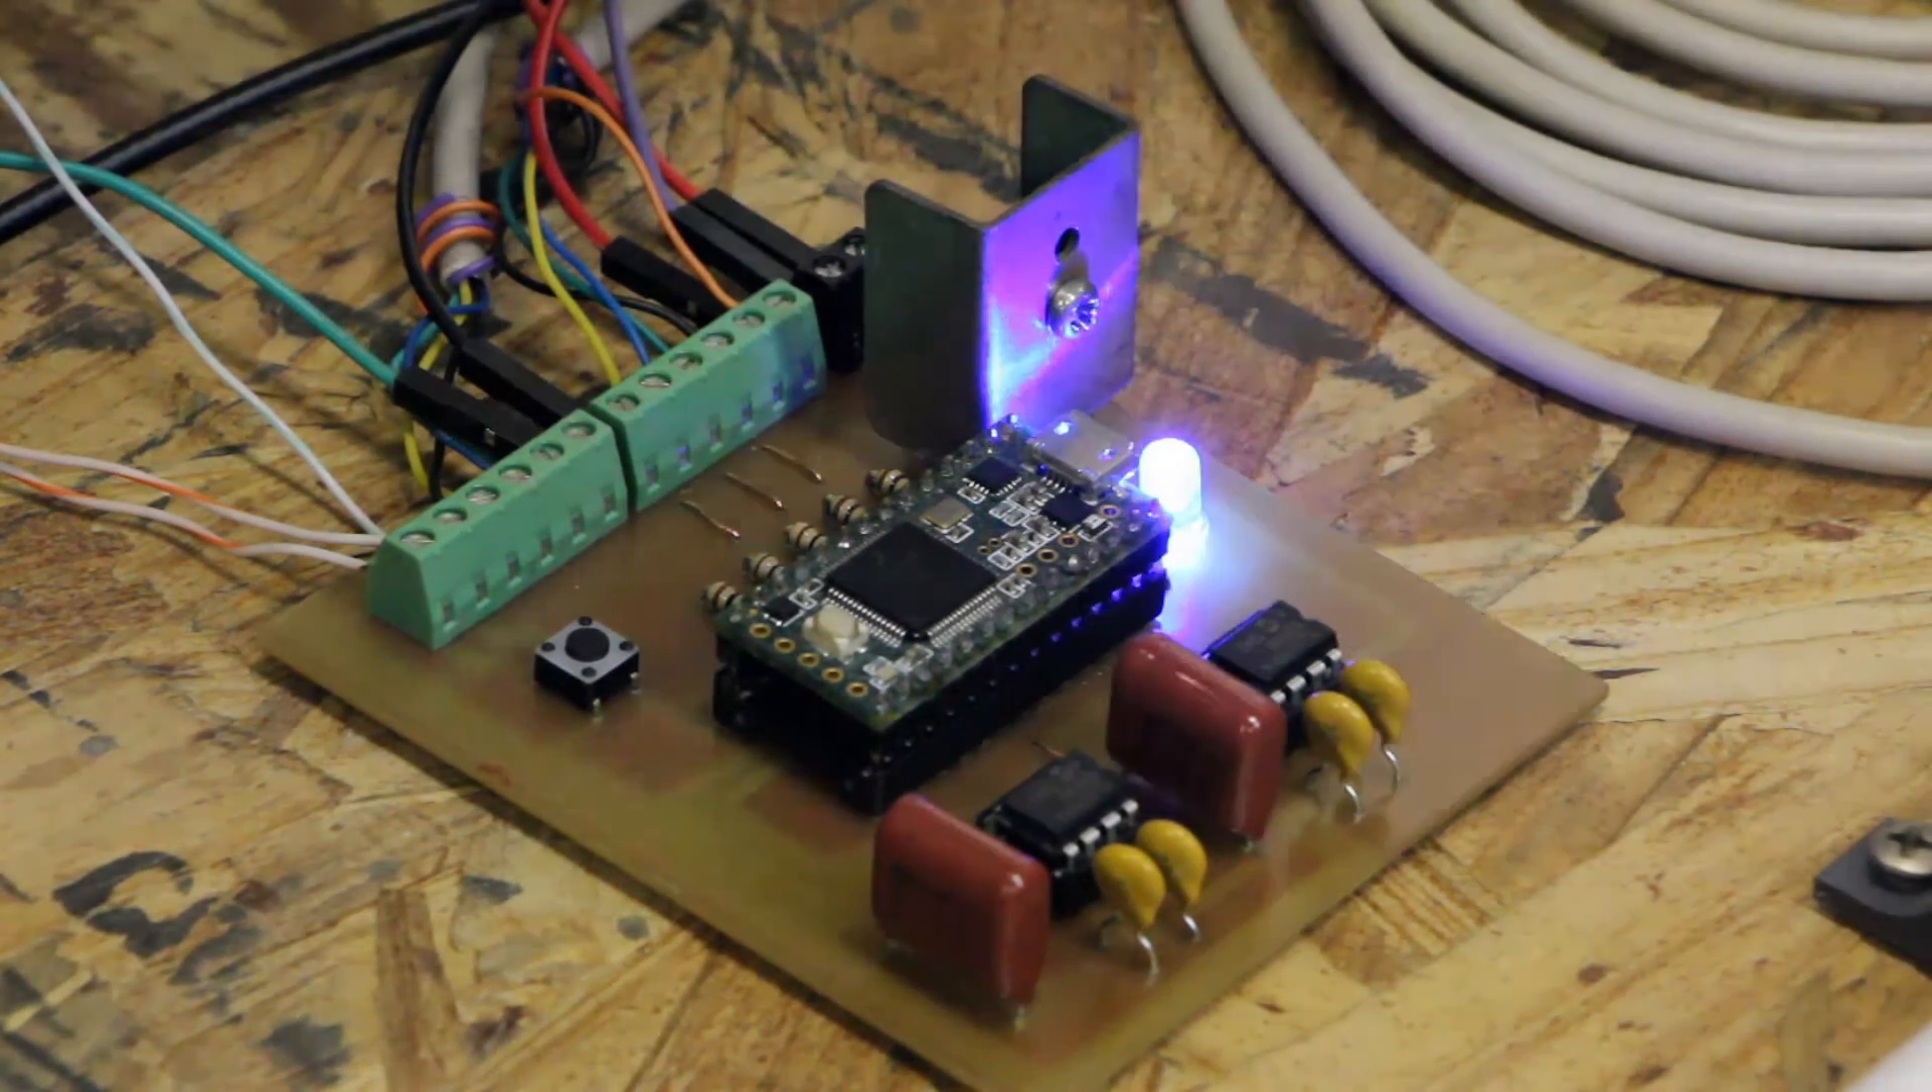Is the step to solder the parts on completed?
Yes.